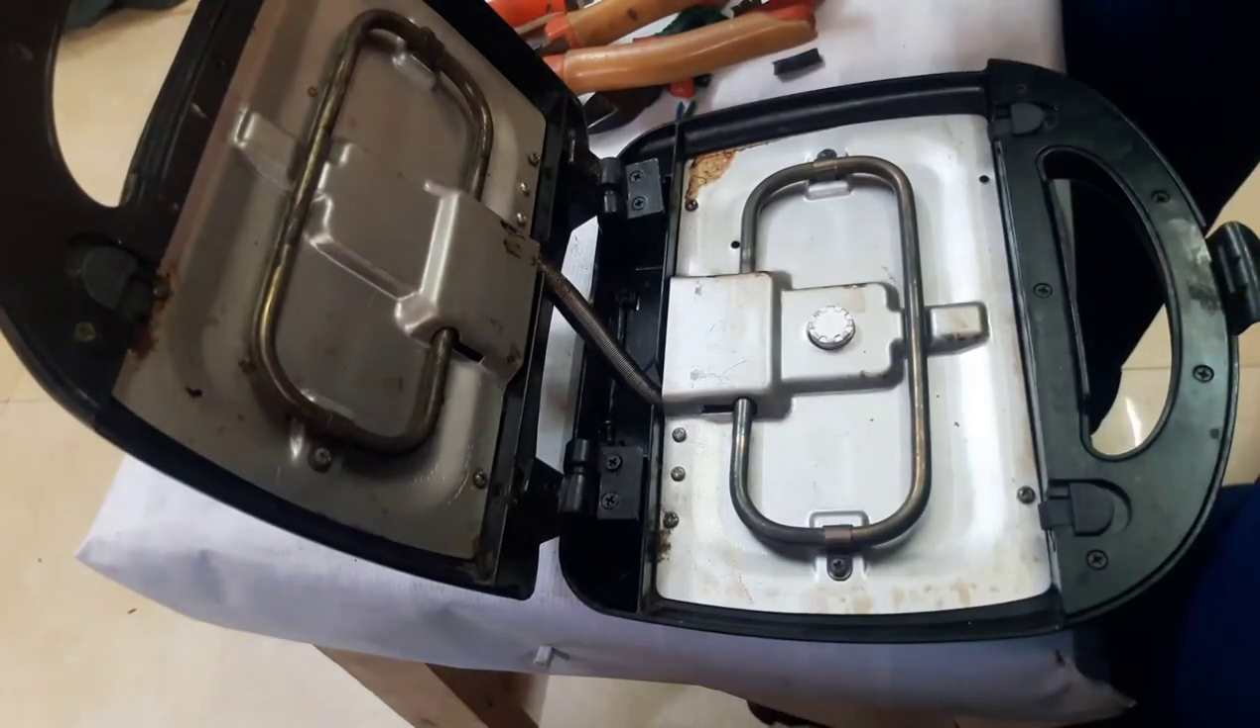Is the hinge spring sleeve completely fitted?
Yes.